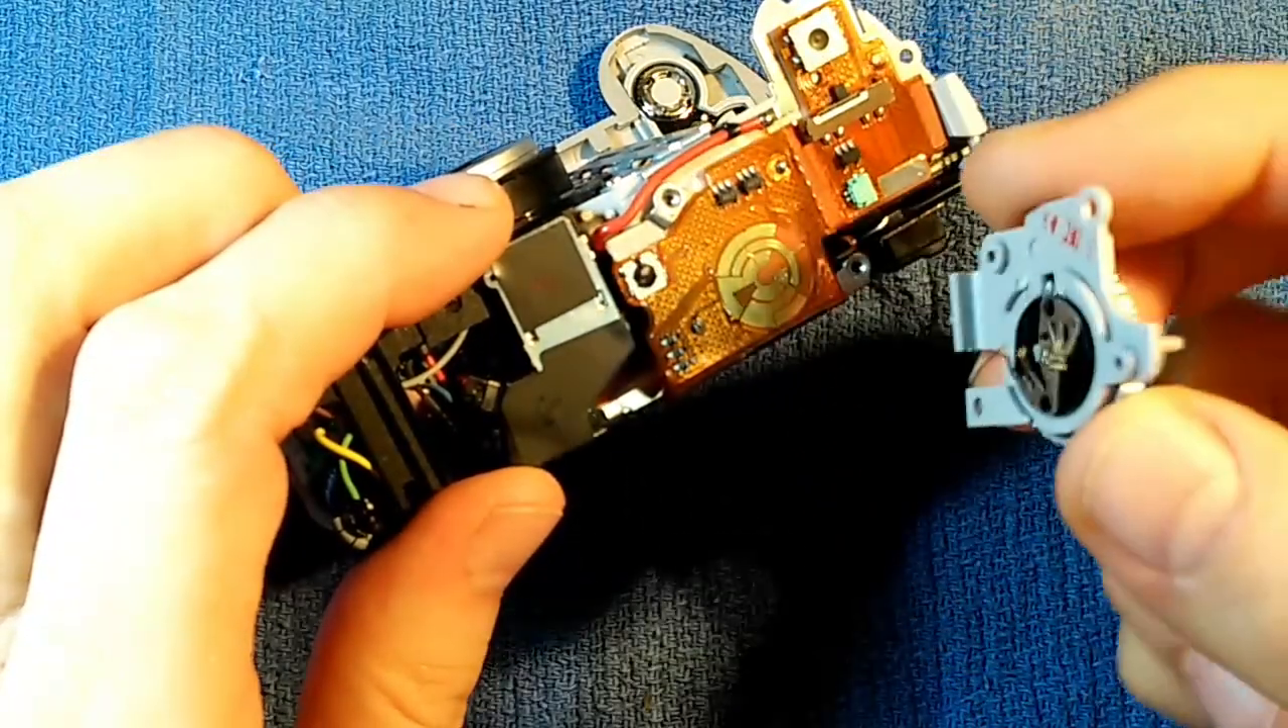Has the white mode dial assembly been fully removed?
Yes.